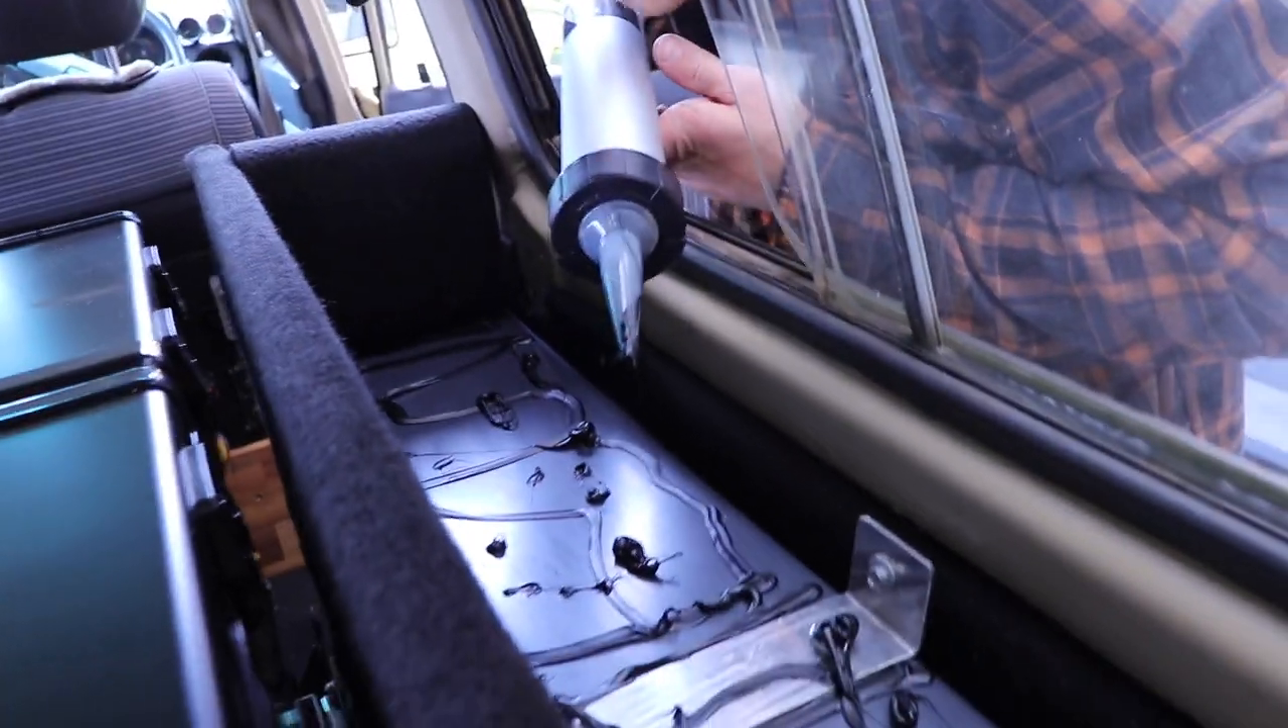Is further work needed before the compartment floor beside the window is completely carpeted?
Yes.